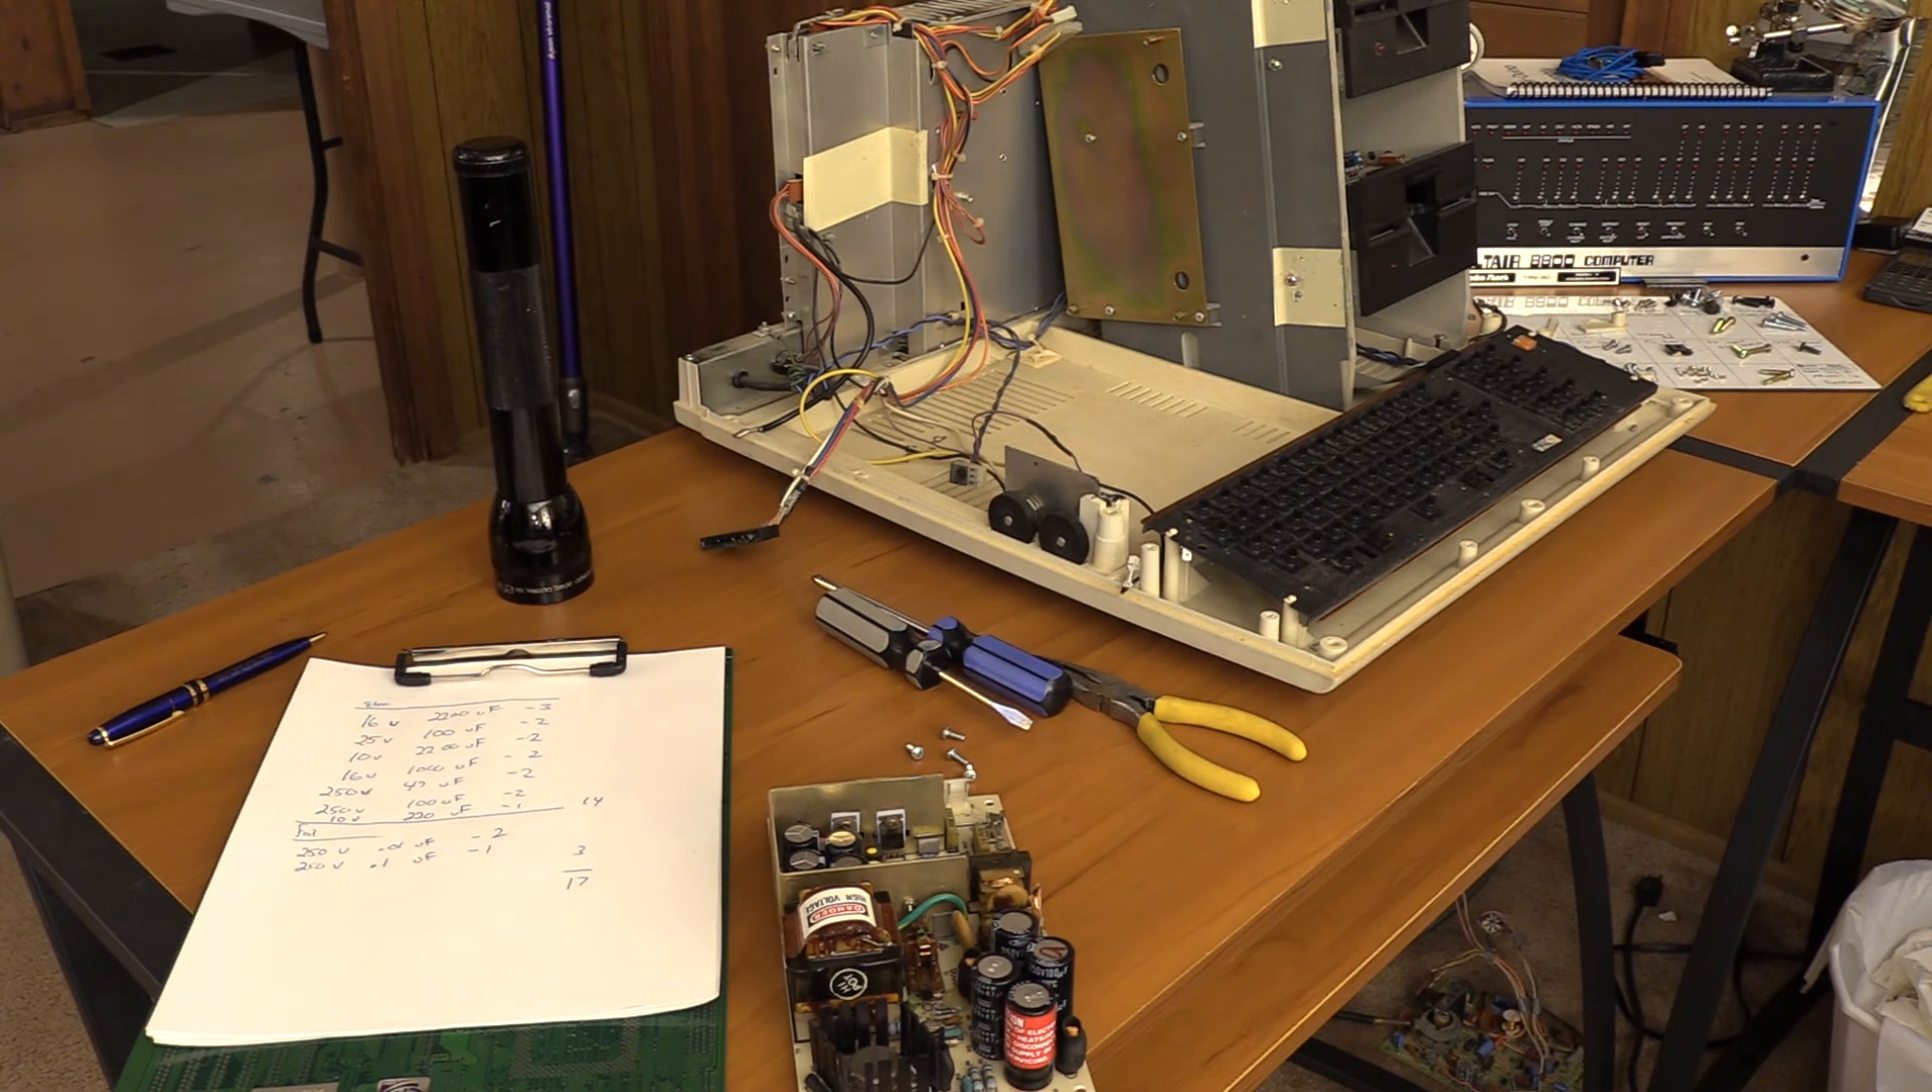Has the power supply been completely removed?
Yes.